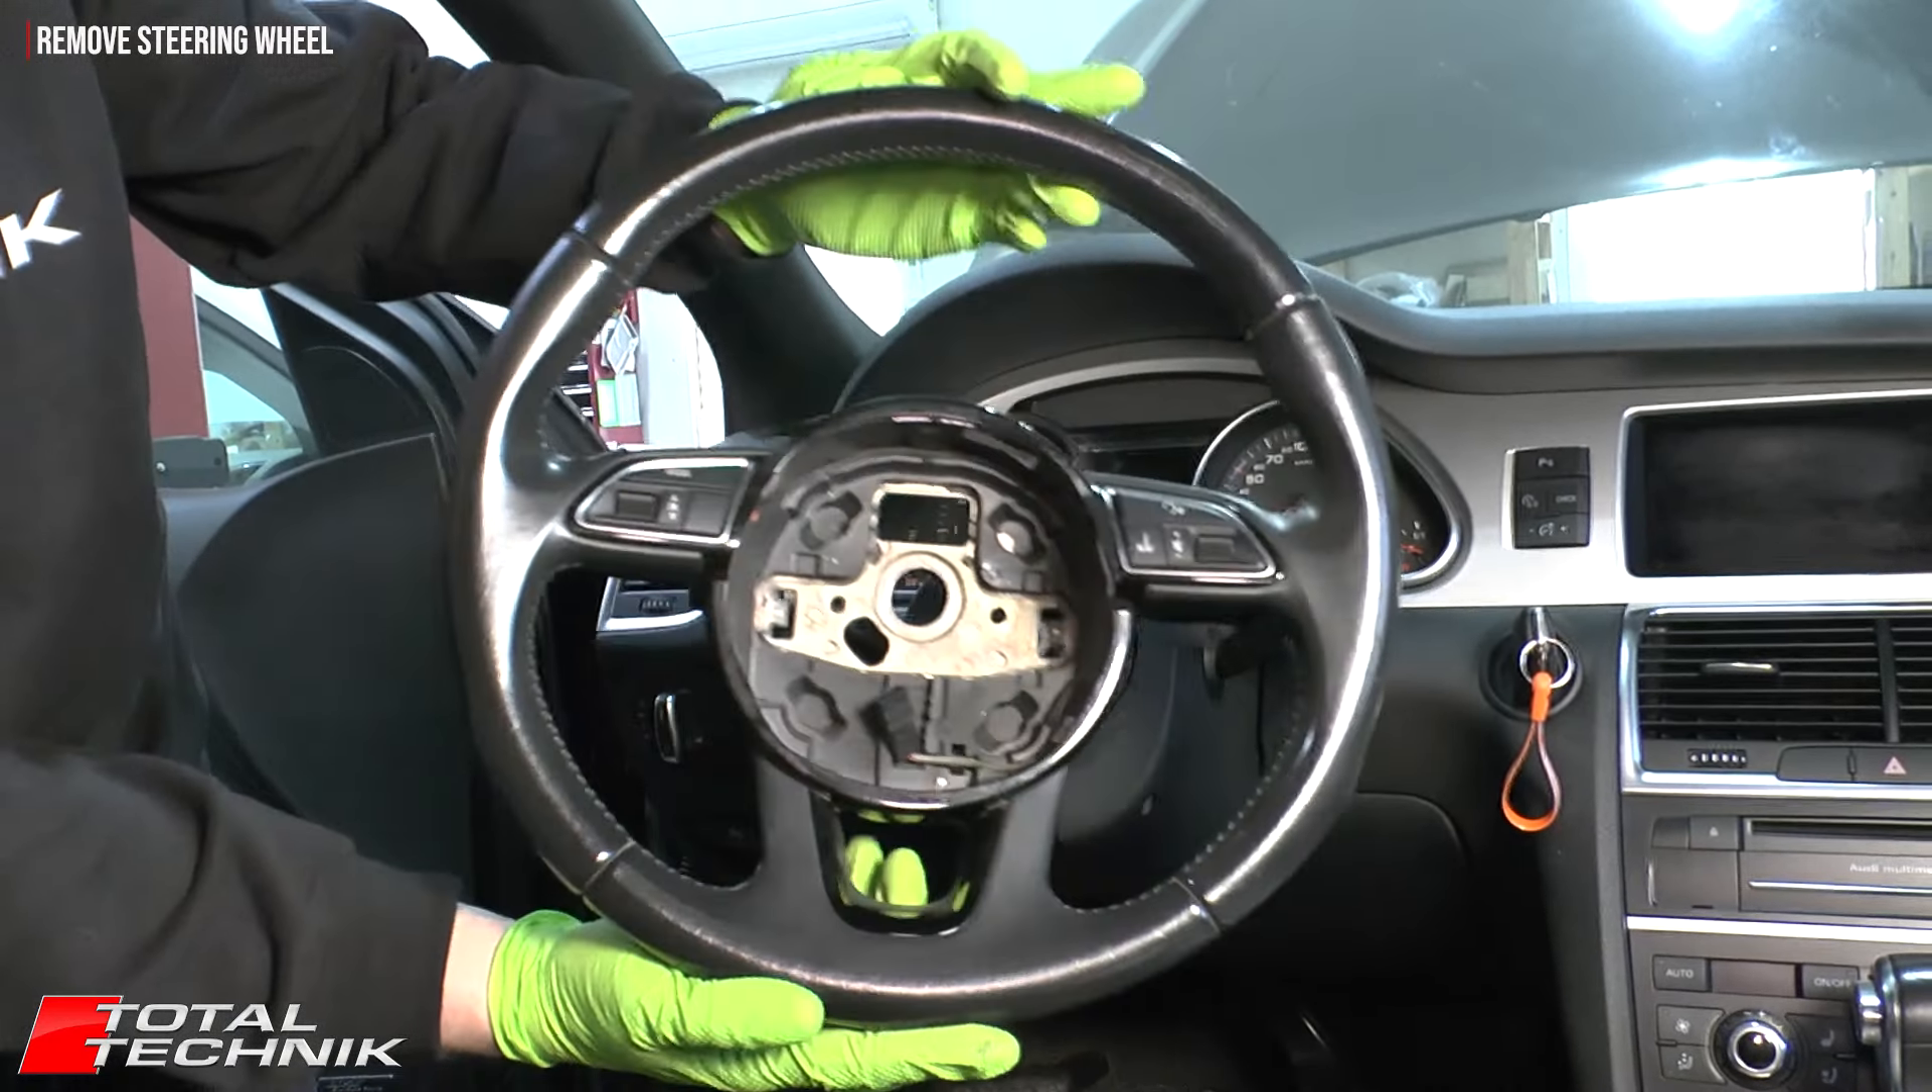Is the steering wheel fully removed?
Yes.